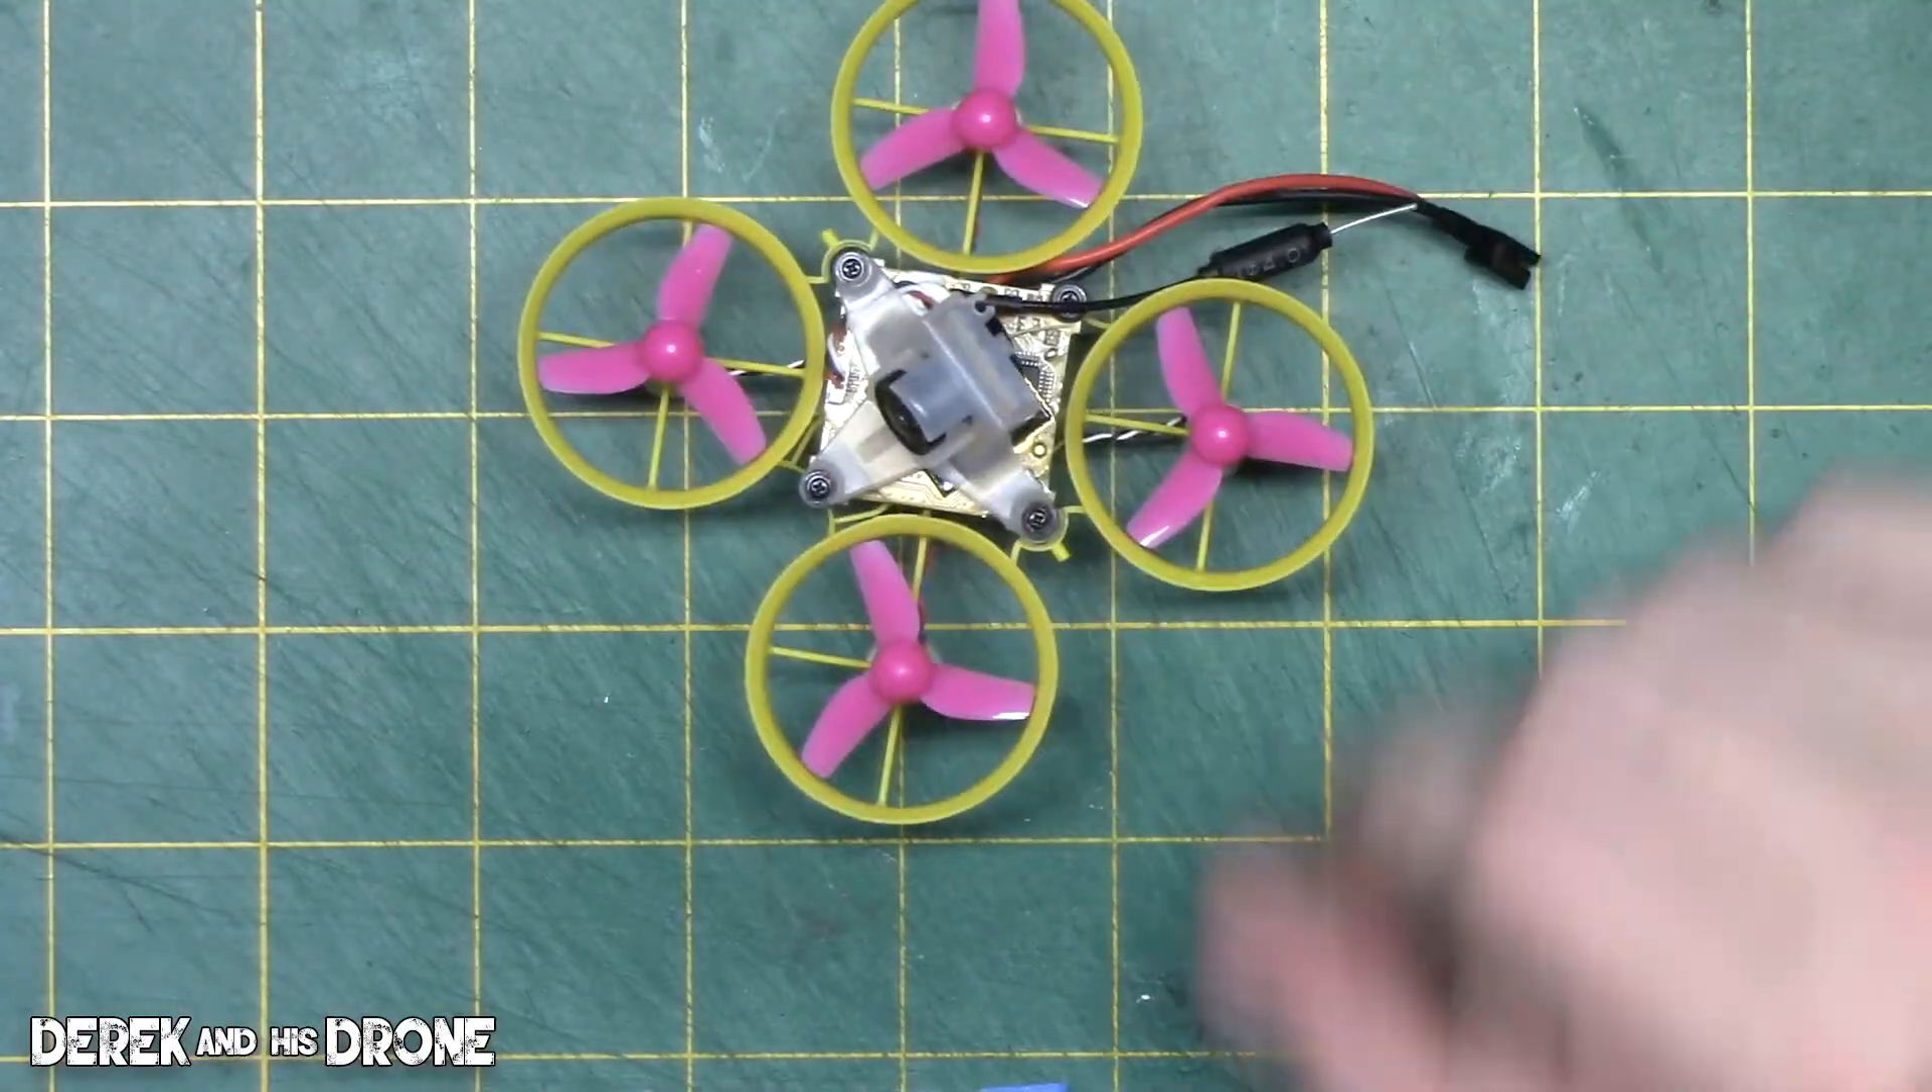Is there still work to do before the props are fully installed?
No.